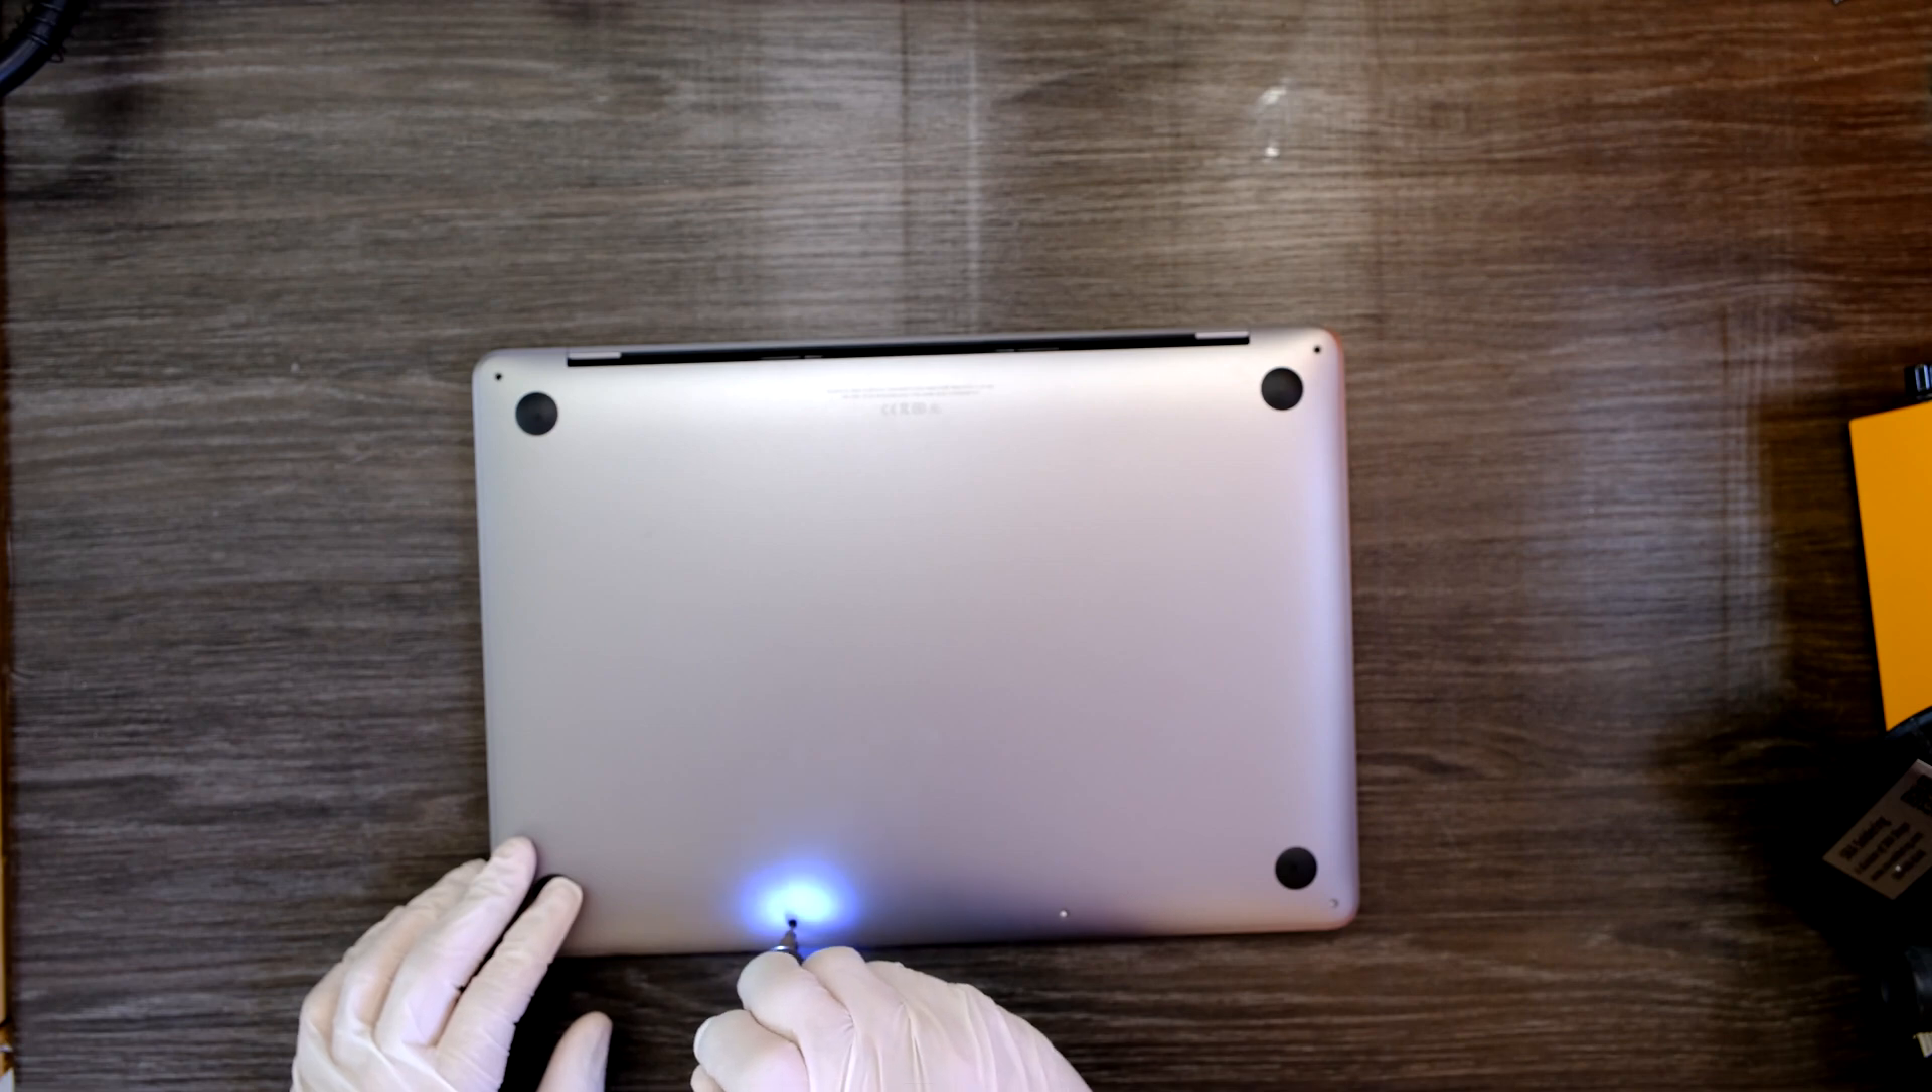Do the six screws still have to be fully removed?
Yes.